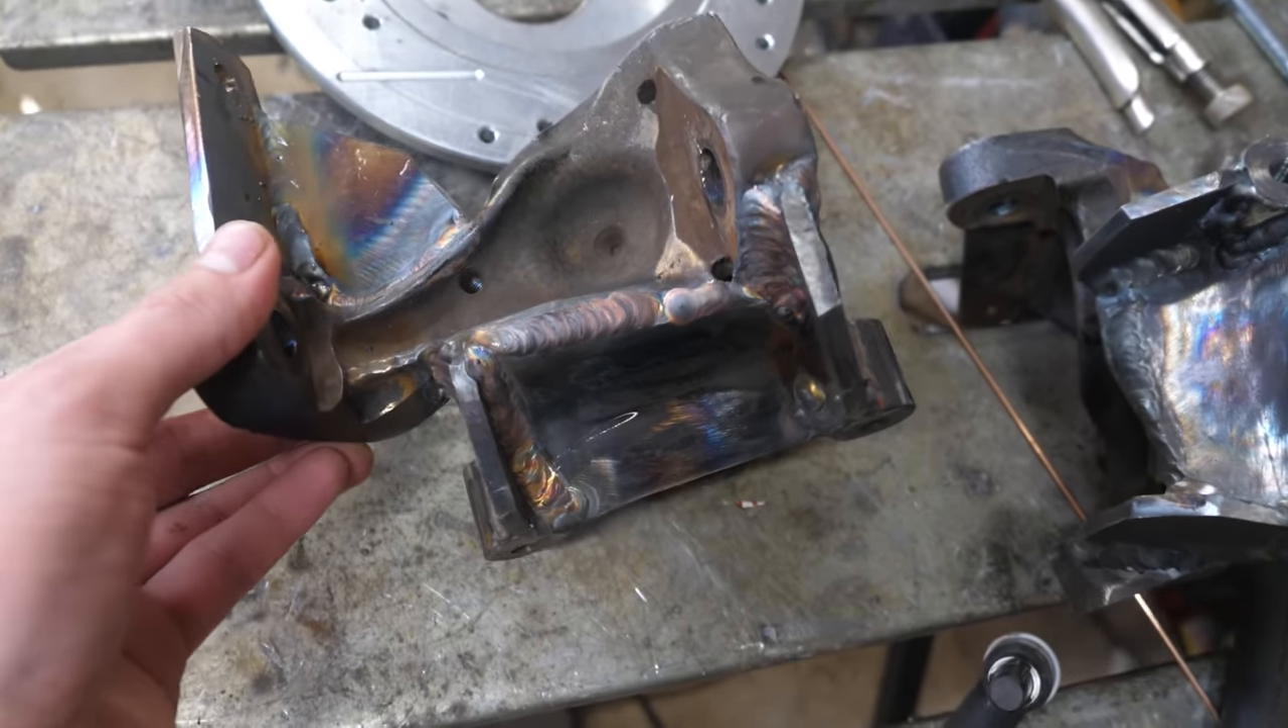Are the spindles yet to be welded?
No.